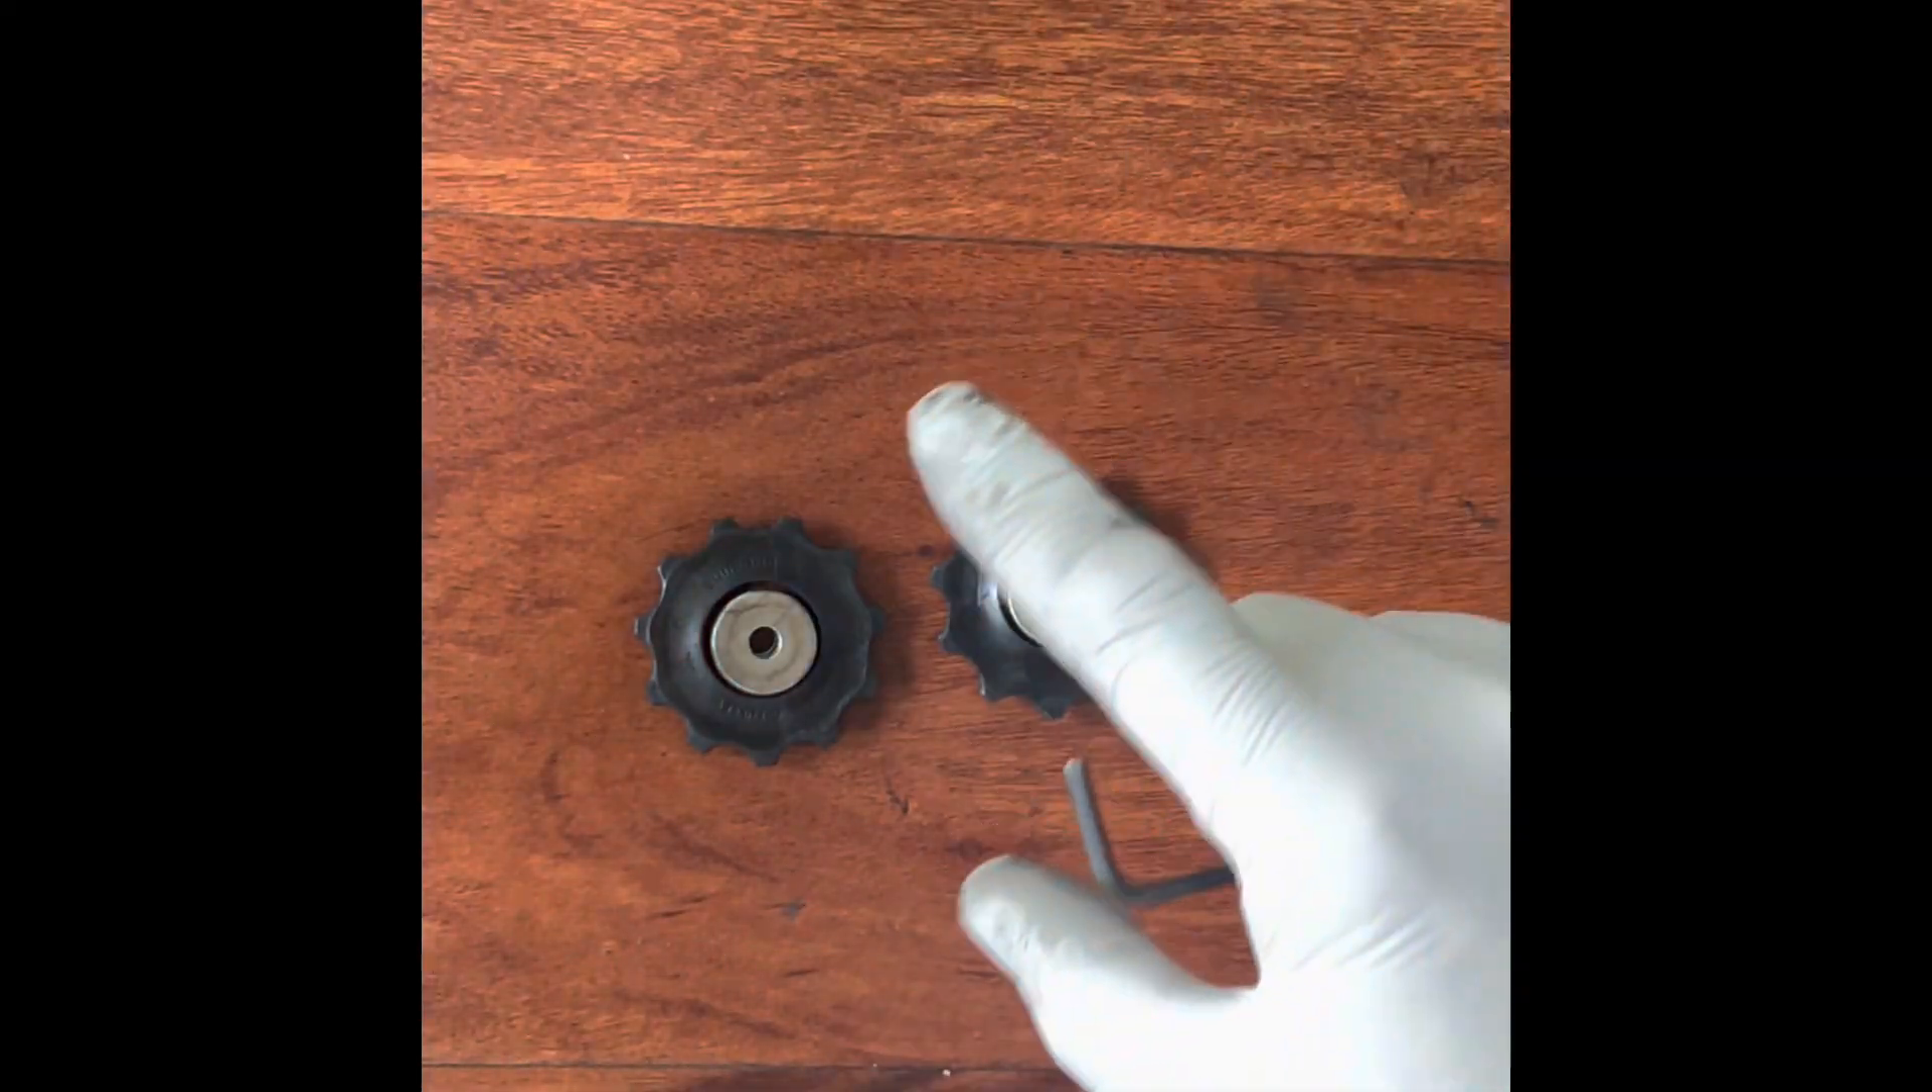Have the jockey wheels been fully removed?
Yes.